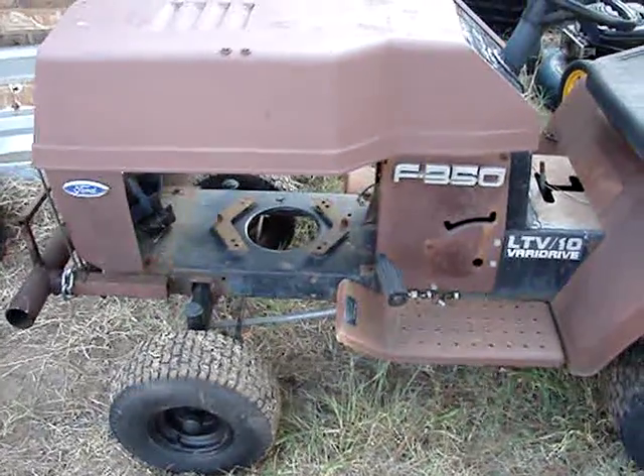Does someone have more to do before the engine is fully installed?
Yes.